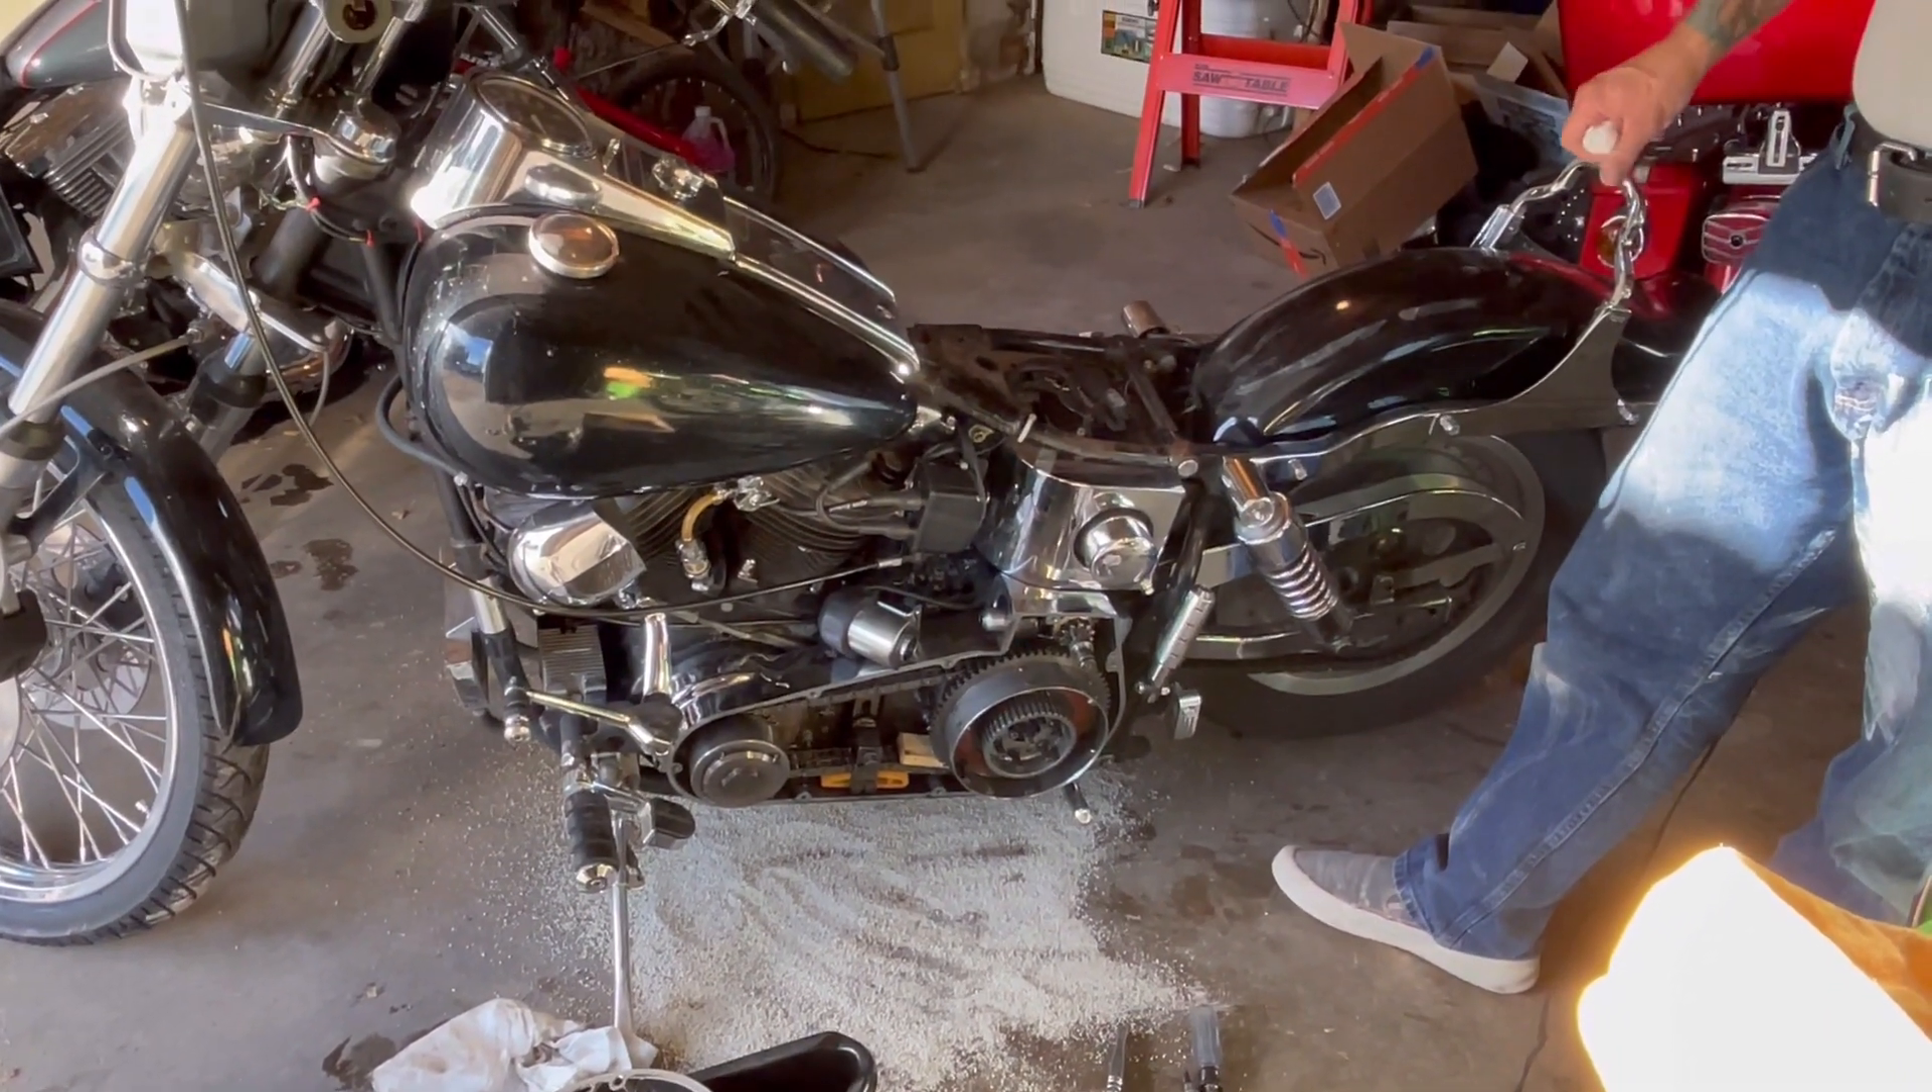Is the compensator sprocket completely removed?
No.